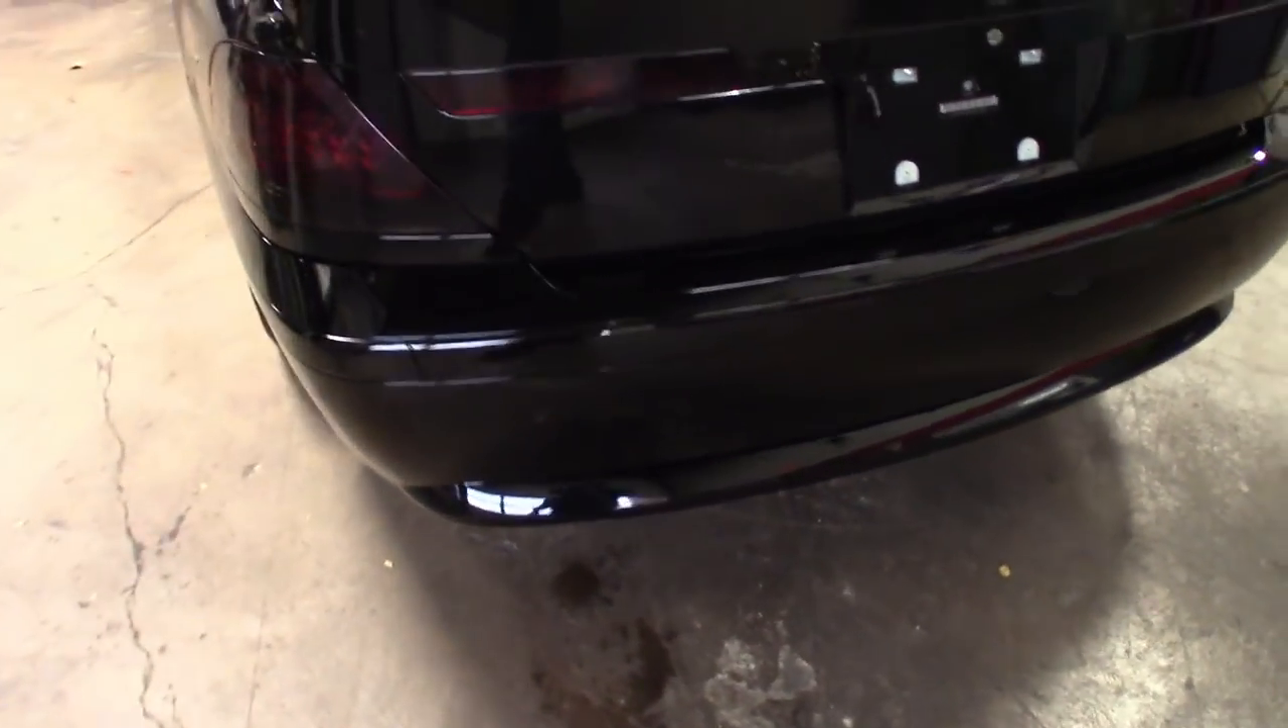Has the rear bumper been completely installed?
Yes.